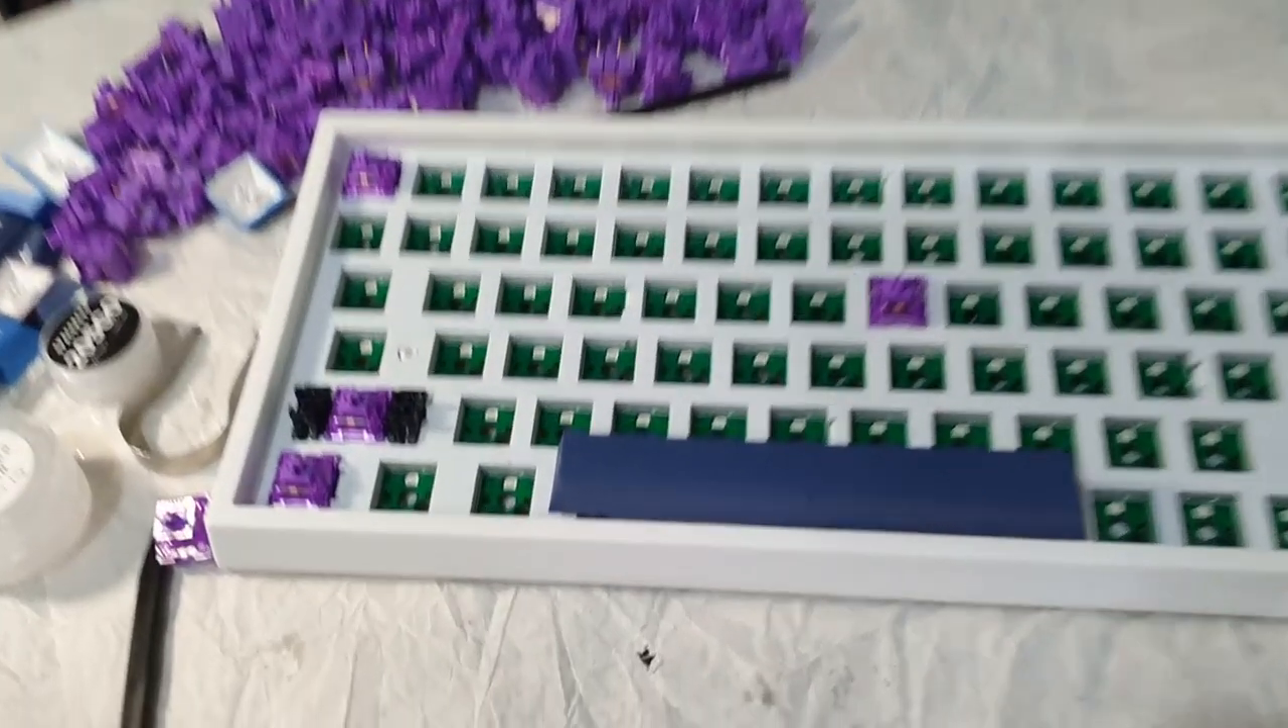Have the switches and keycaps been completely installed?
No.